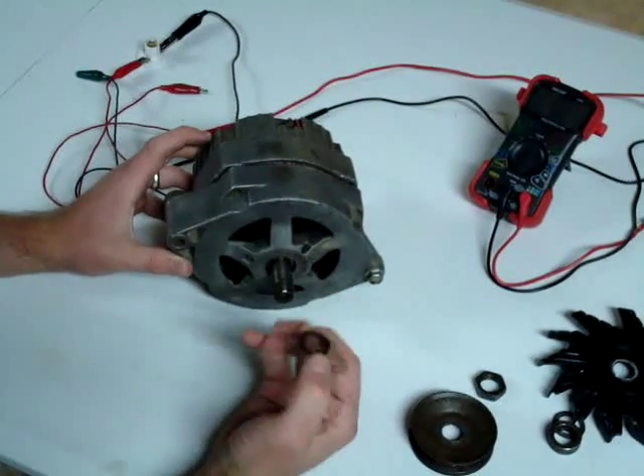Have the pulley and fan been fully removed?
Yes.